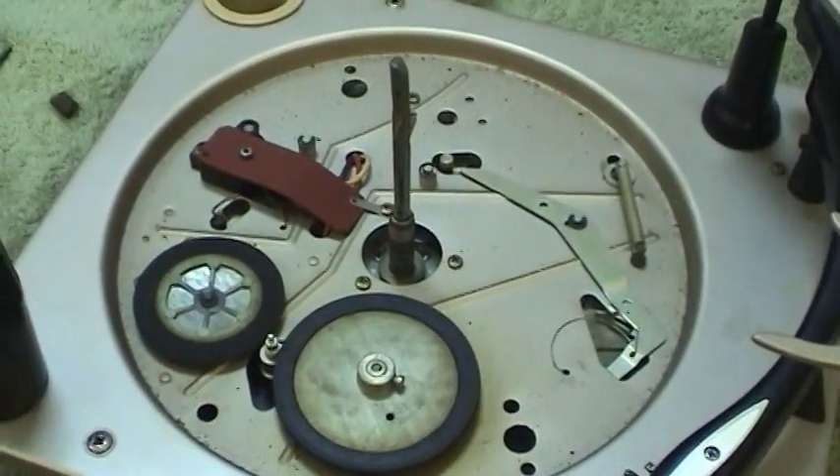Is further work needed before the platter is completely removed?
No.